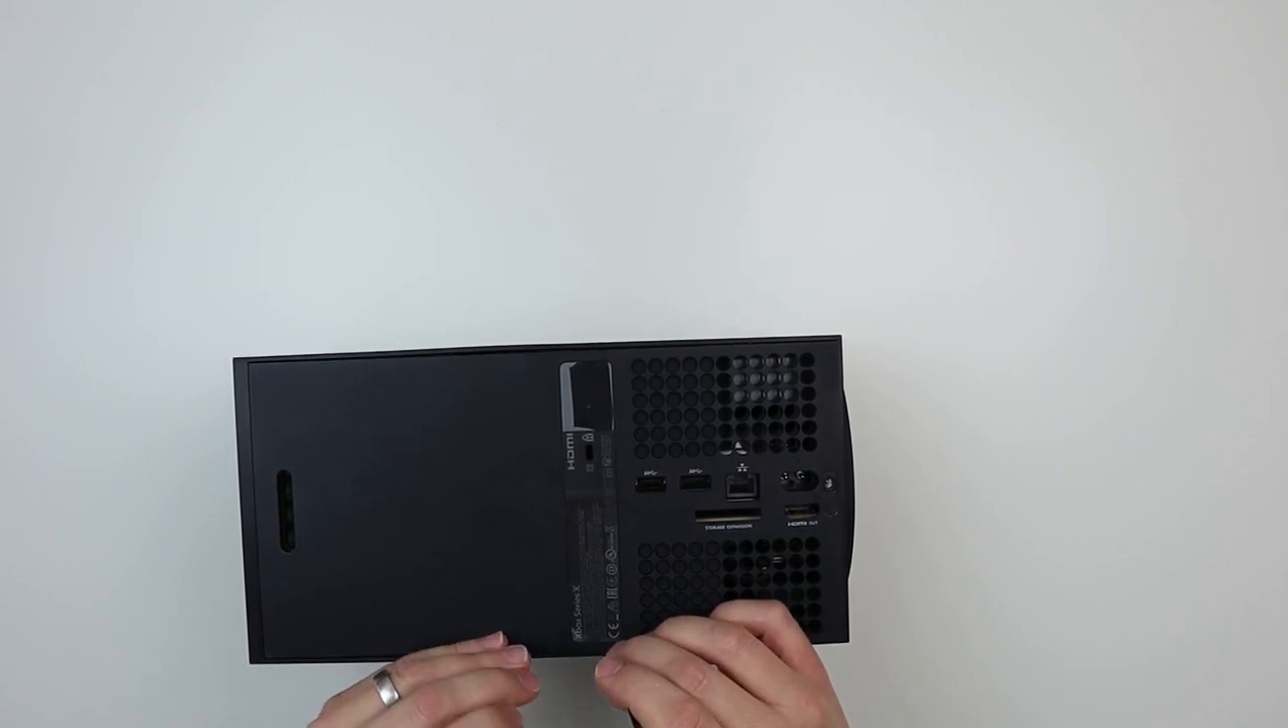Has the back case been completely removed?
No.